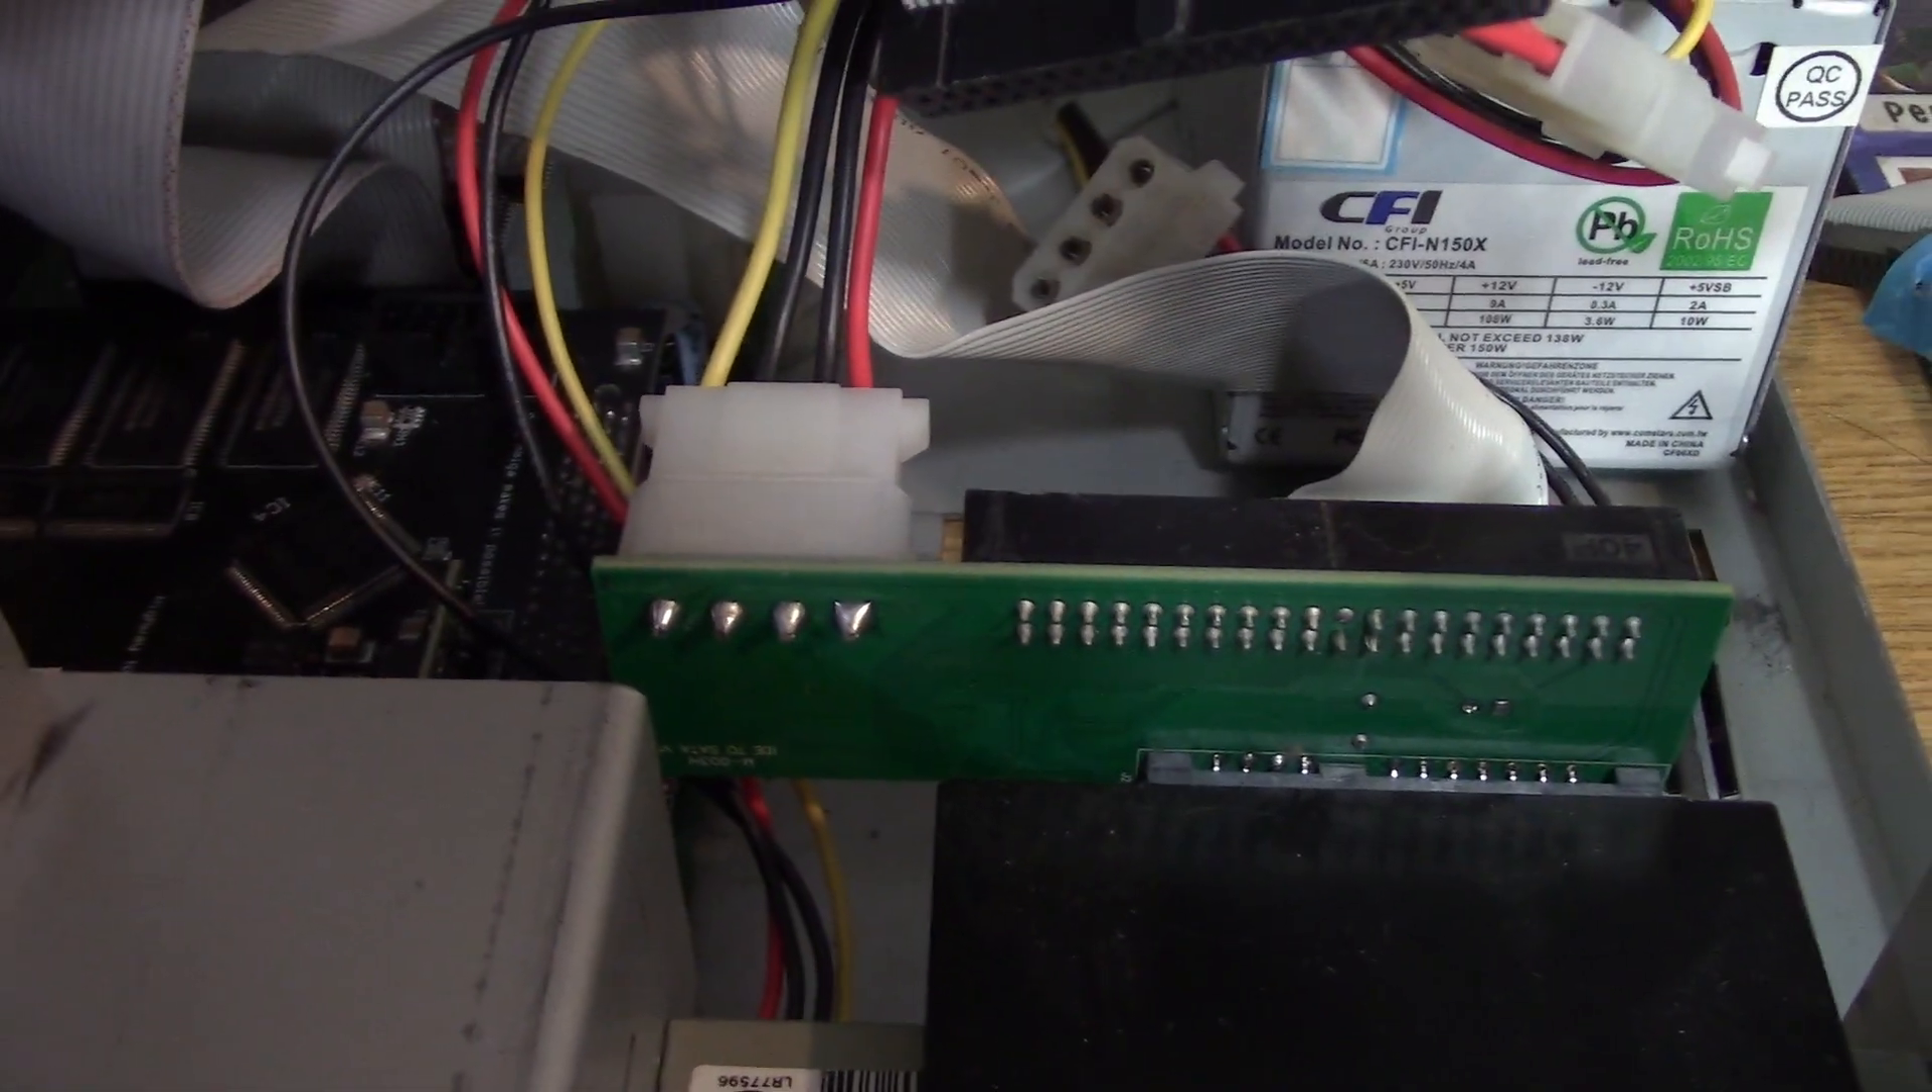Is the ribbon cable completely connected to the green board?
Yes.